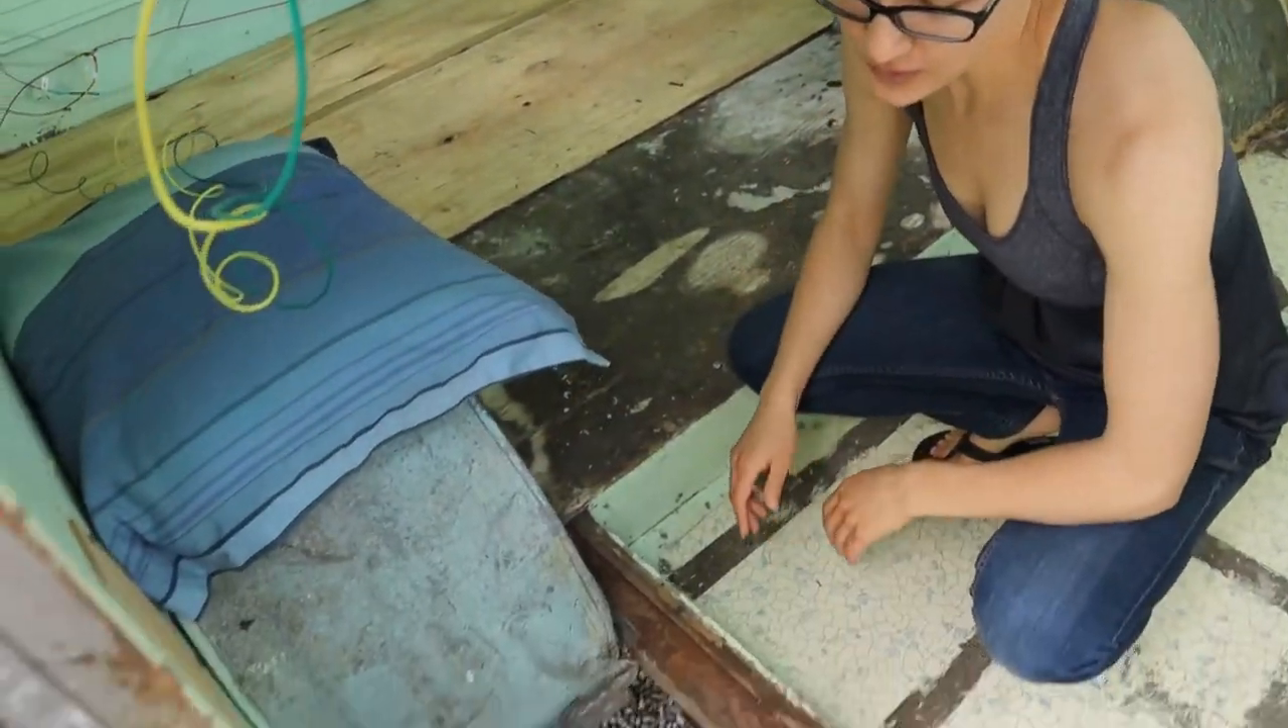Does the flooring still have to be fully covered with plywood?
Yes.